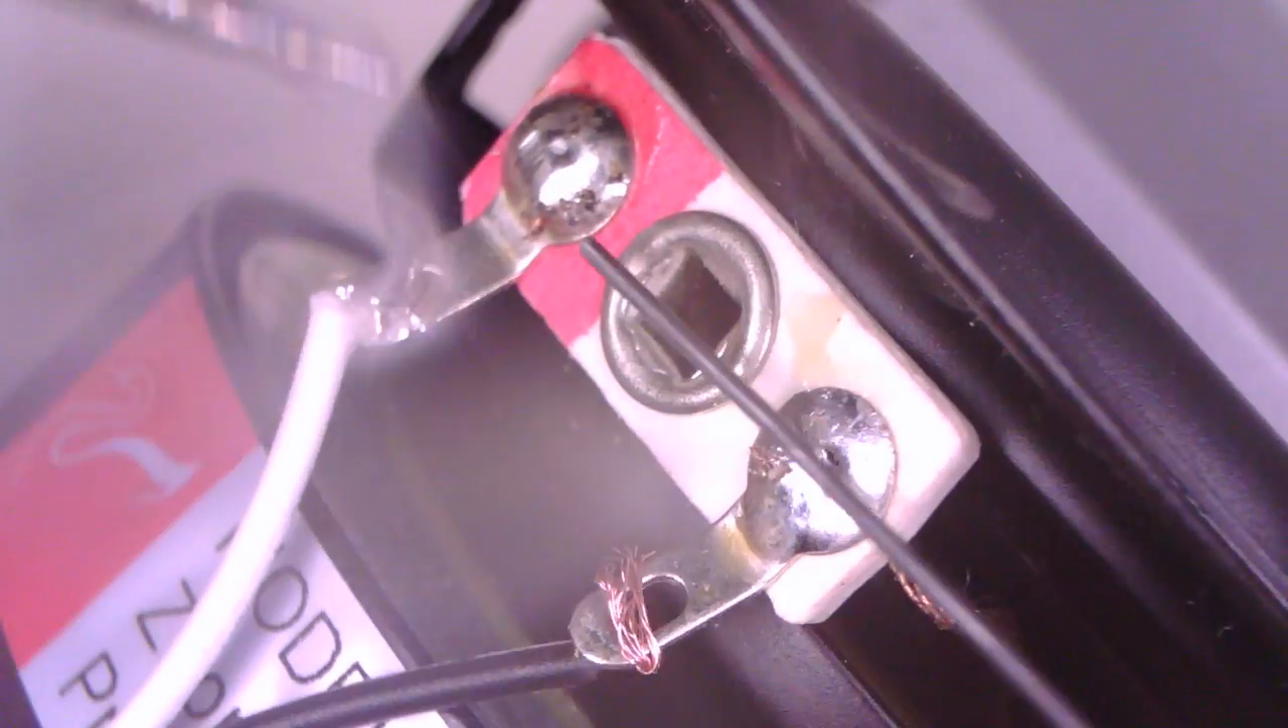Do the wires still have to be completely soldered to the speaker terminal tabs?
Yes.